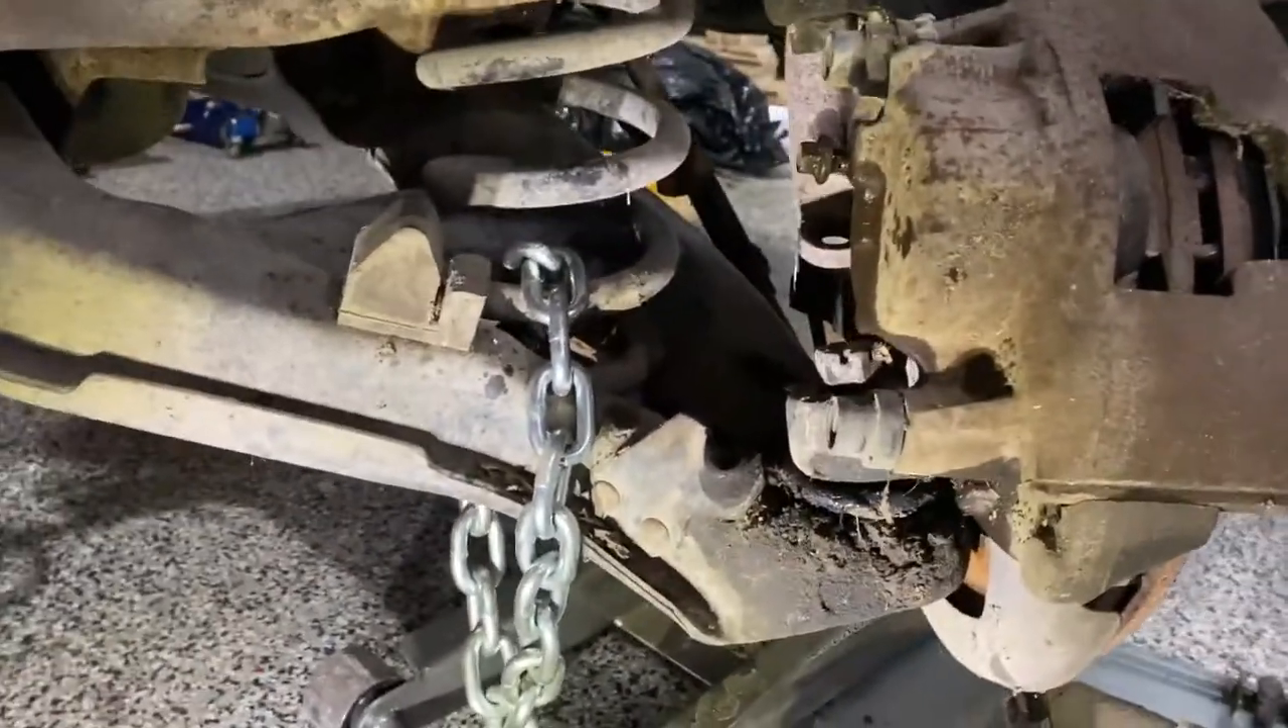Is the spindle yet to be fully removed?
Yes.